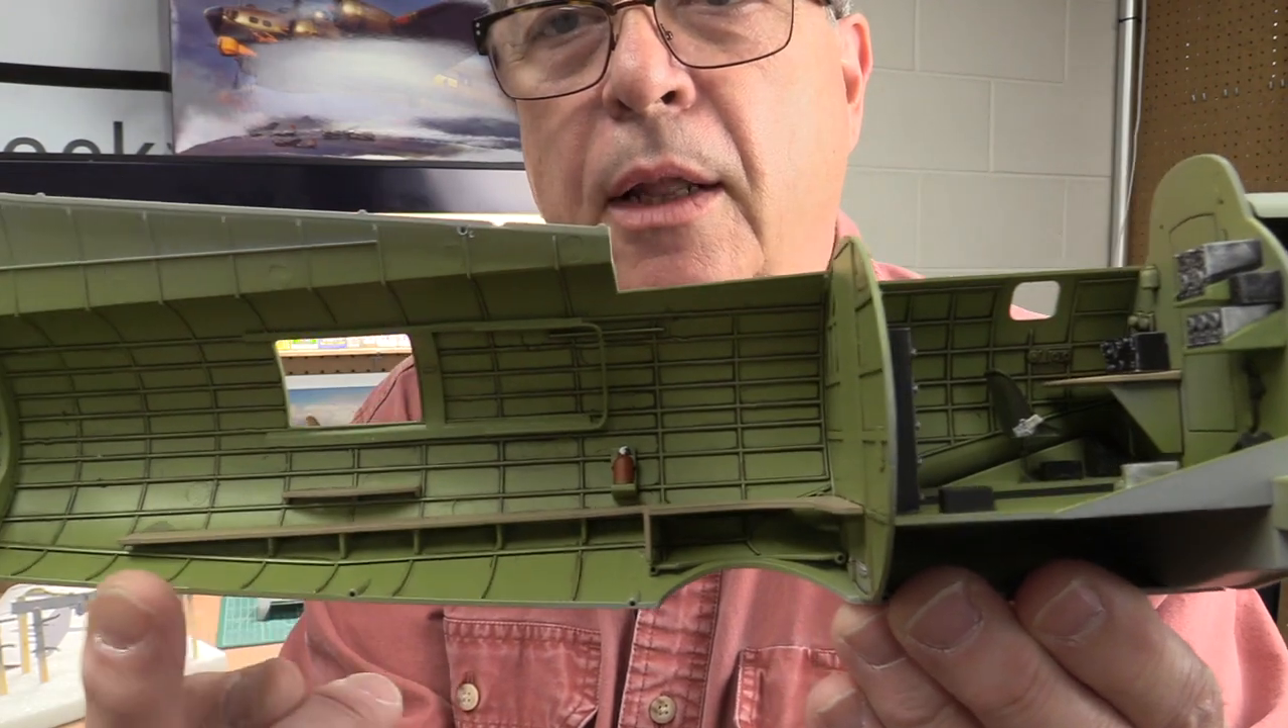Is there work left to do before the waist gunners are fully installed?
Yes.